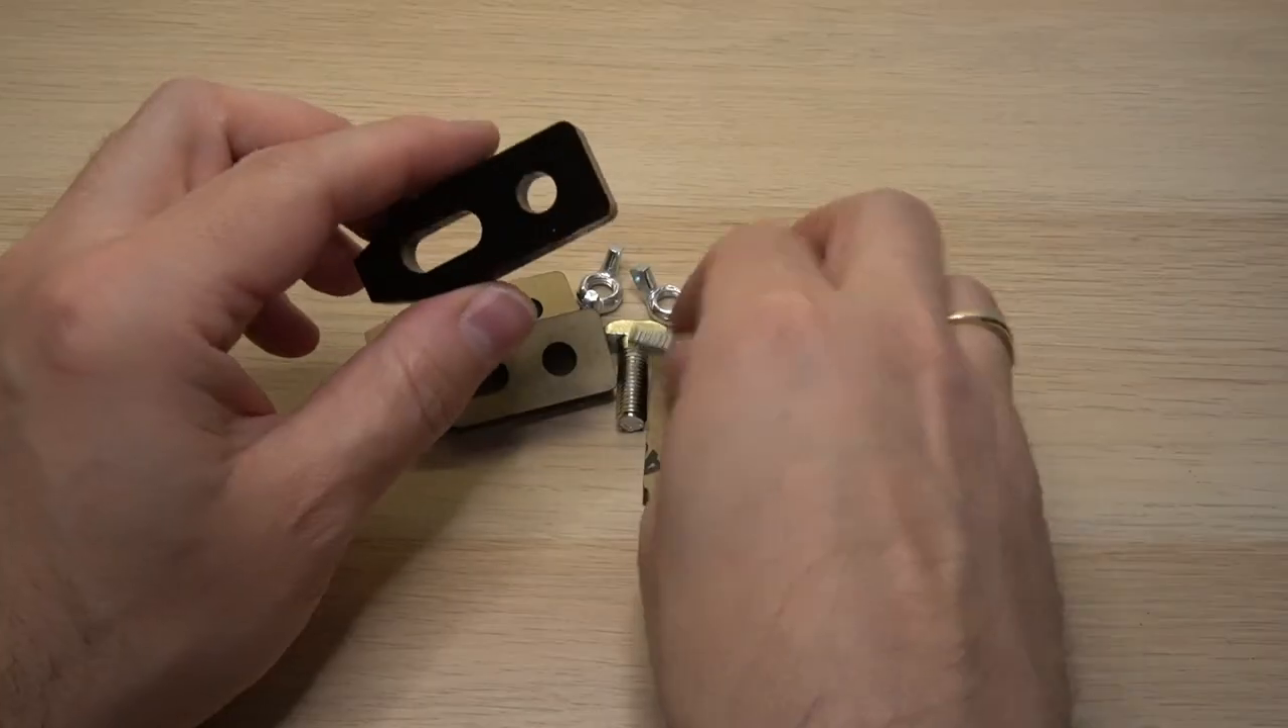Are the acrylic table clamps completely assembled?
No.